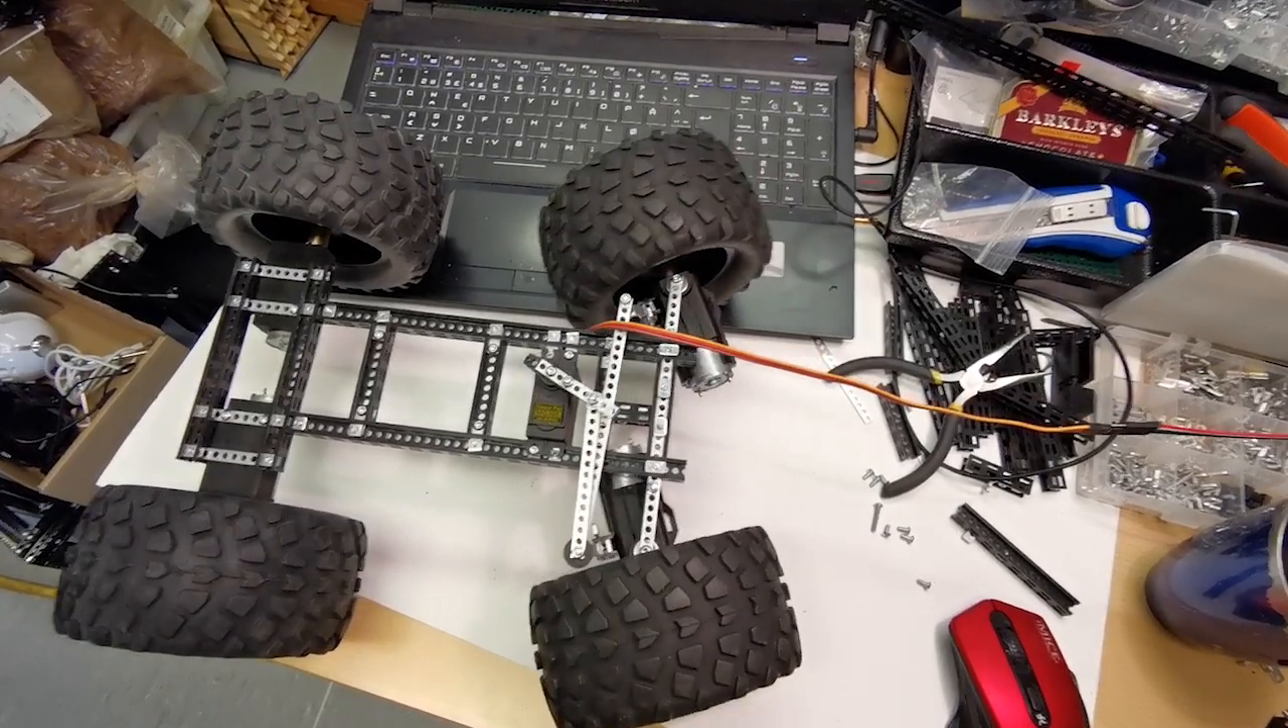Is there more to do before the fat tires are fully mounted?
No.